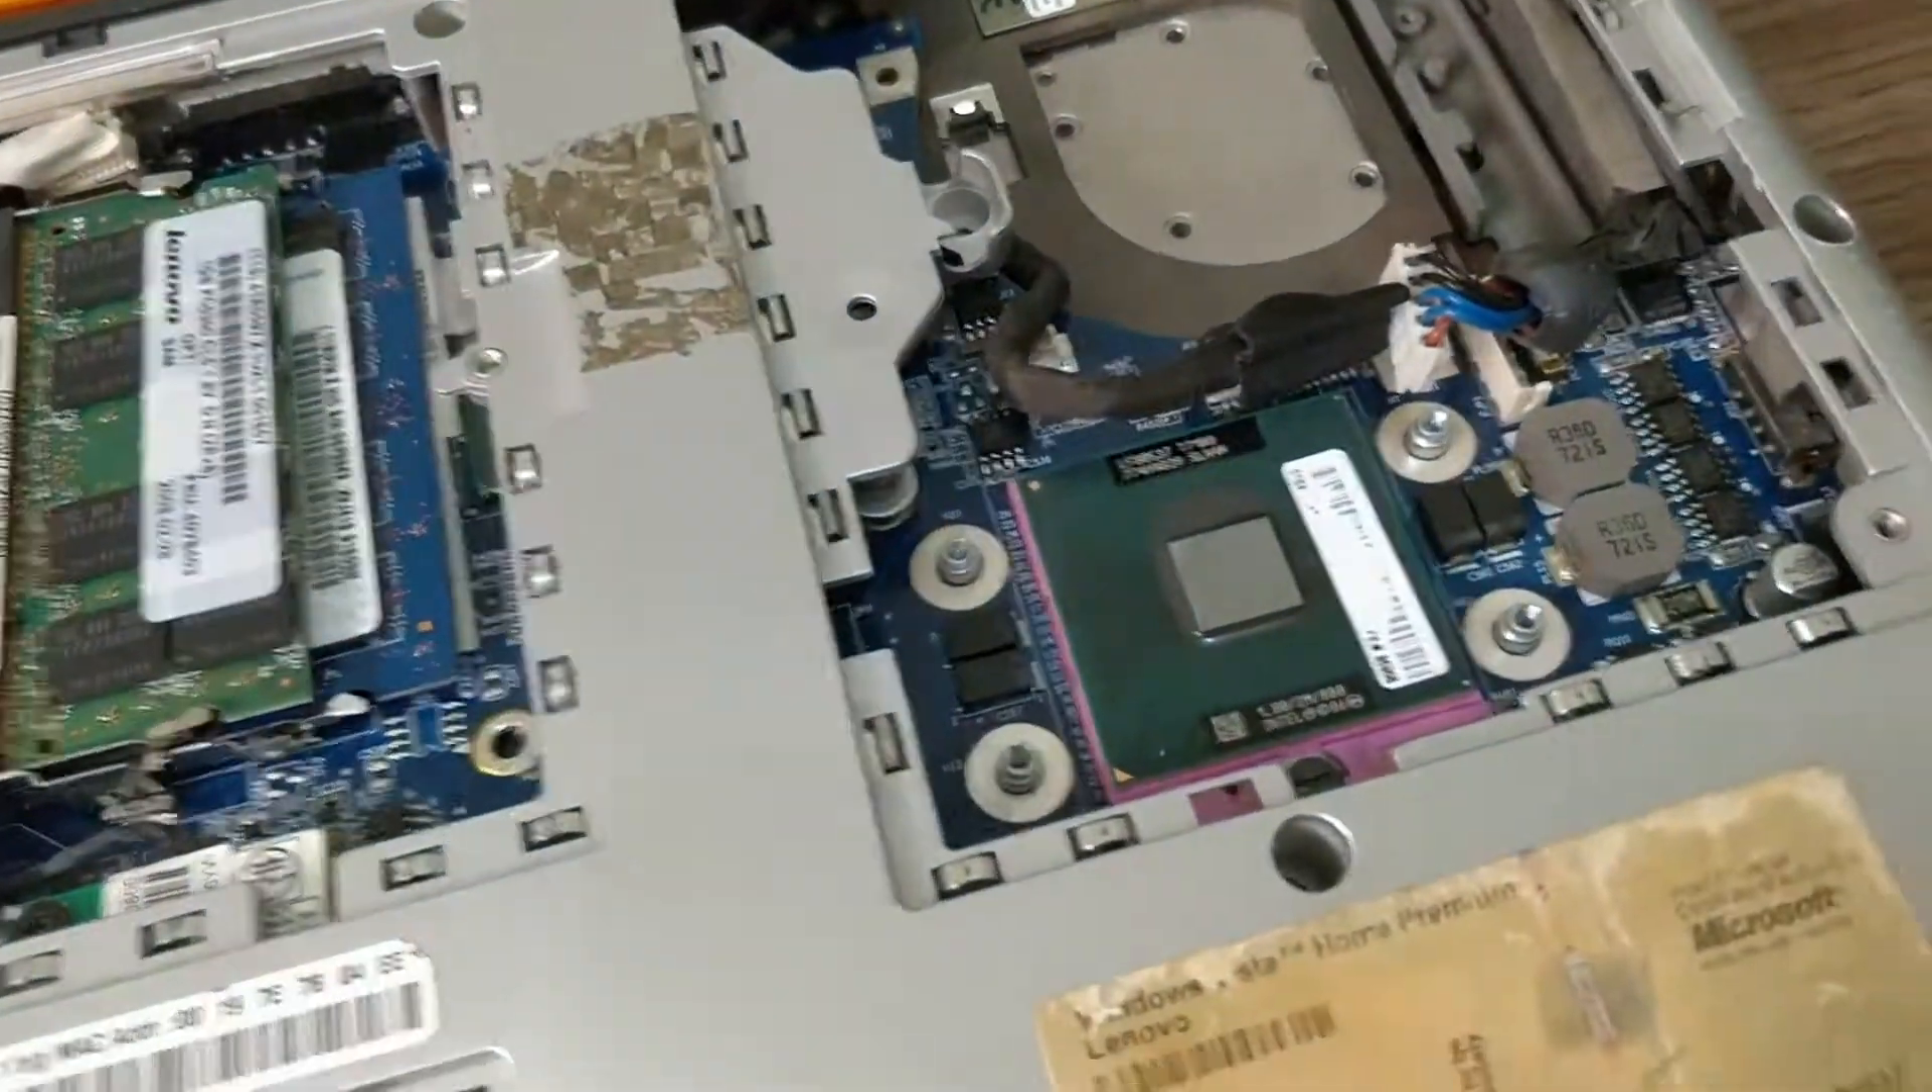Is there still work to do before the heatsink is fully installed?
Yes.